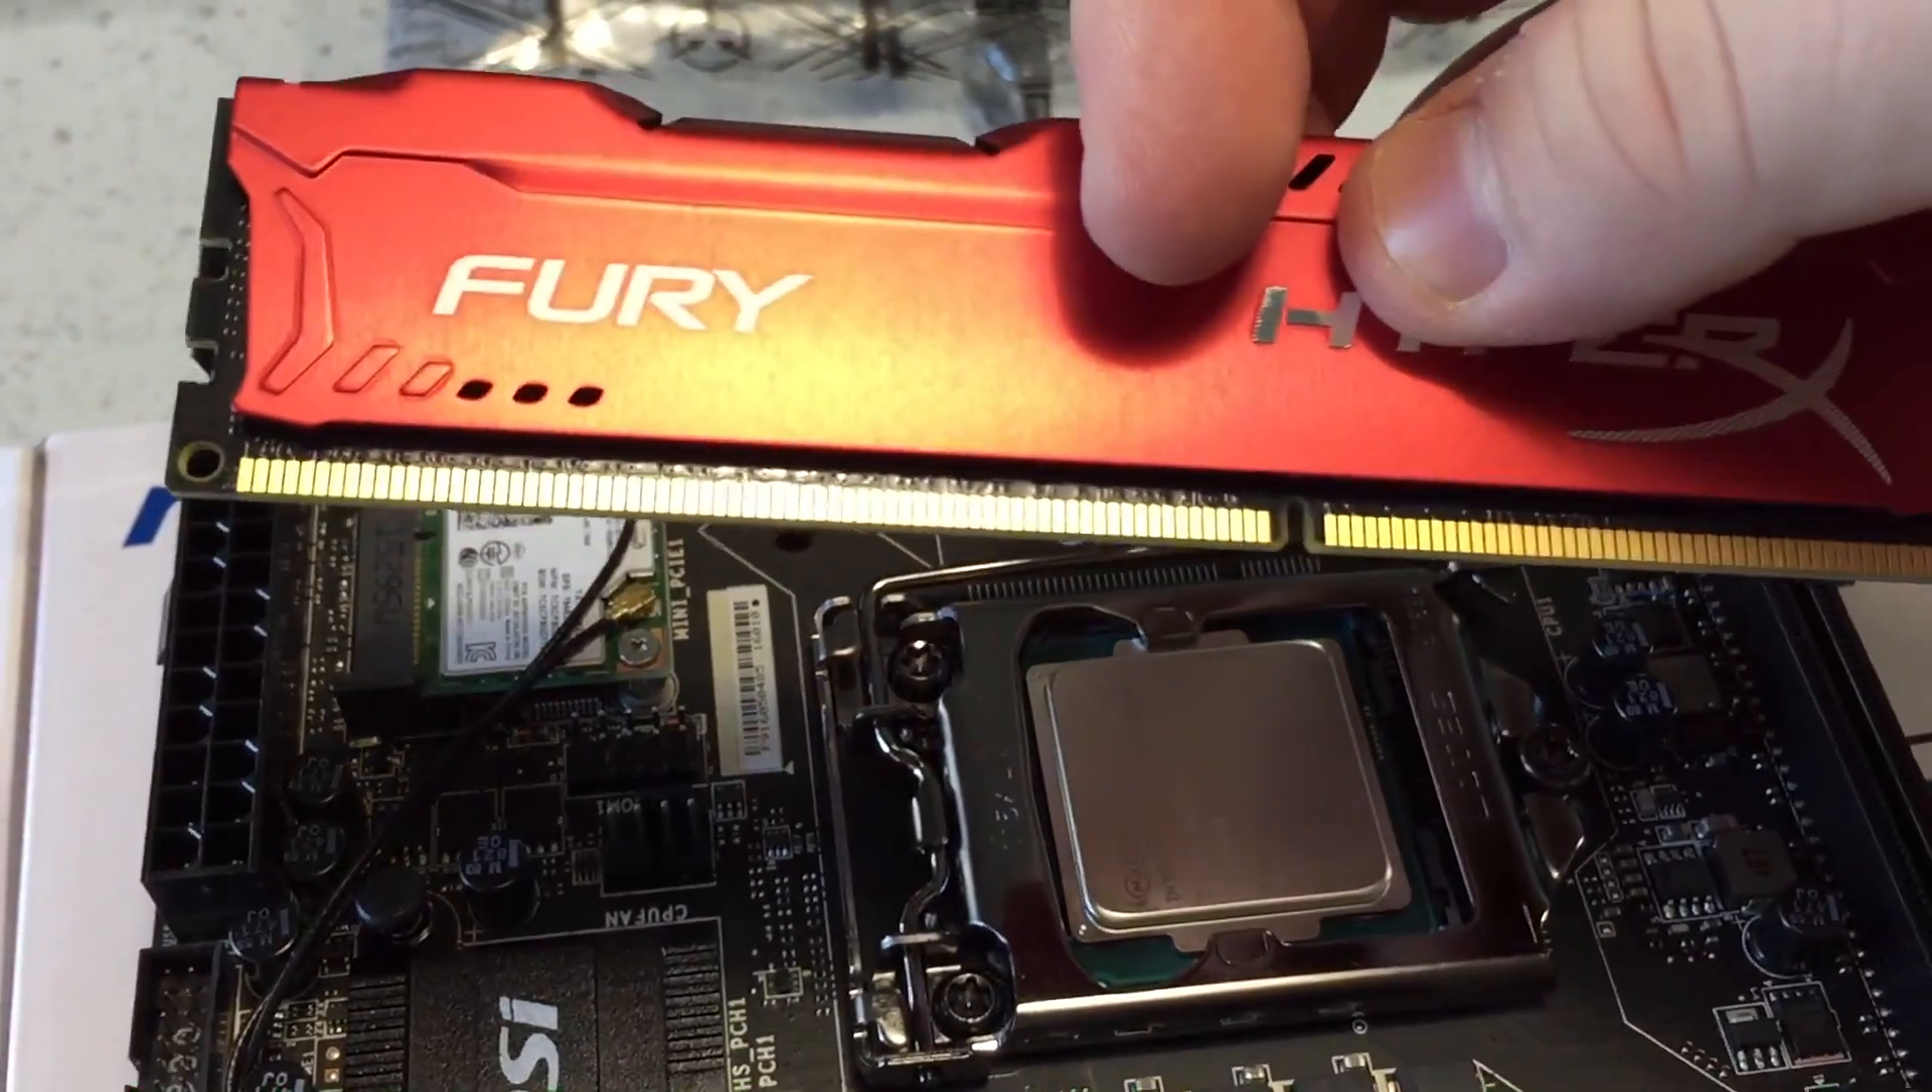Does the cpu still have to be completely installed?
No.